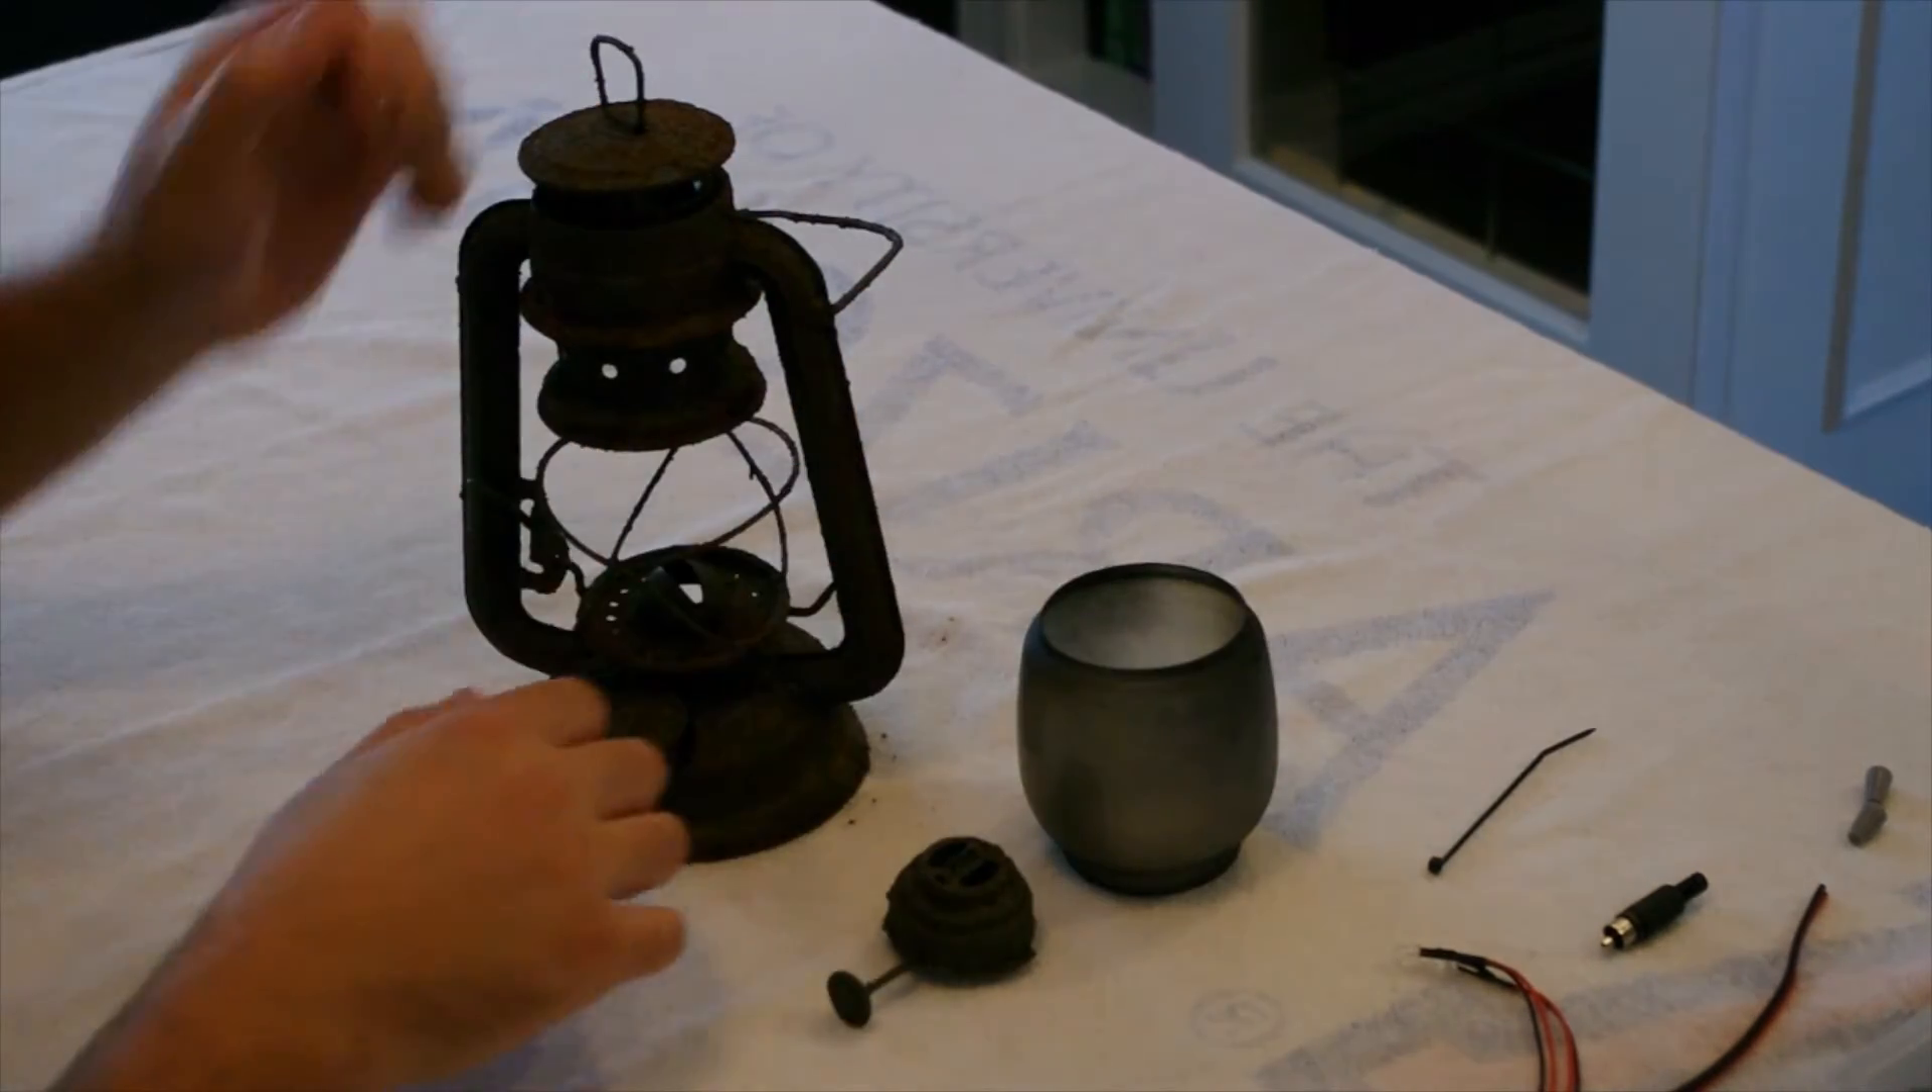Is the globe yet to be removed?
No.